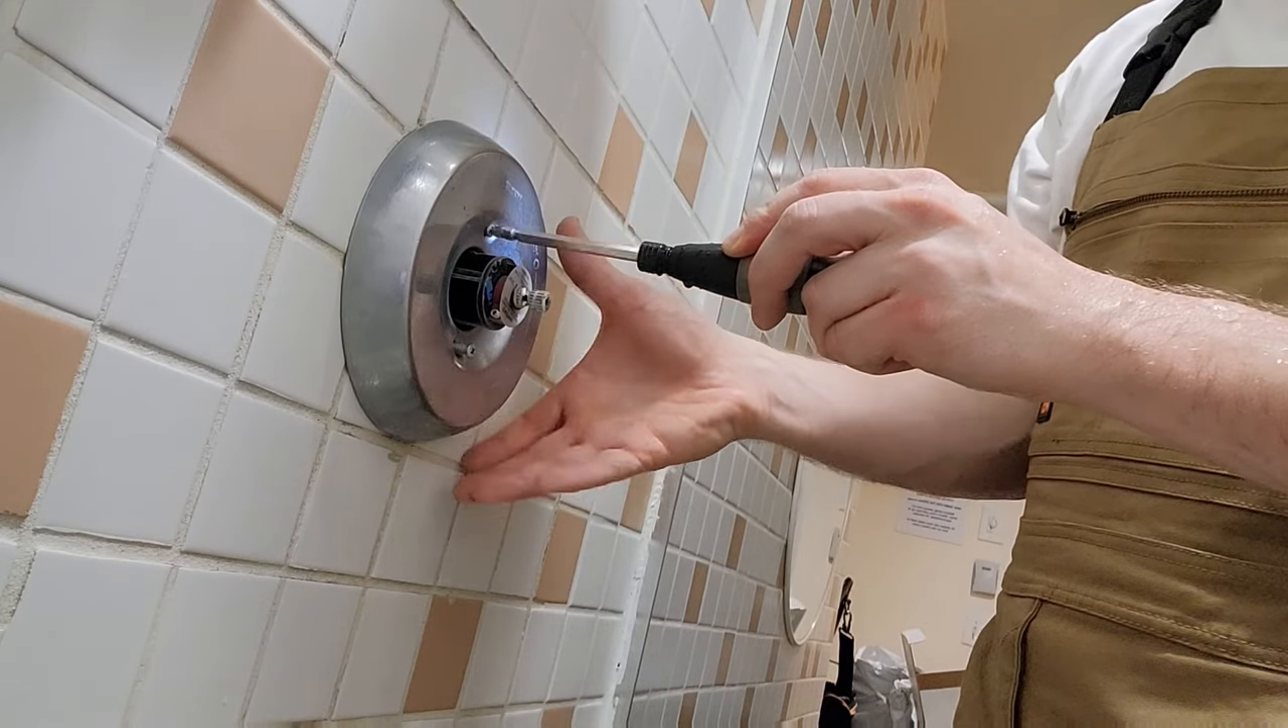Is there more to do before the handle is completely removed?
No.